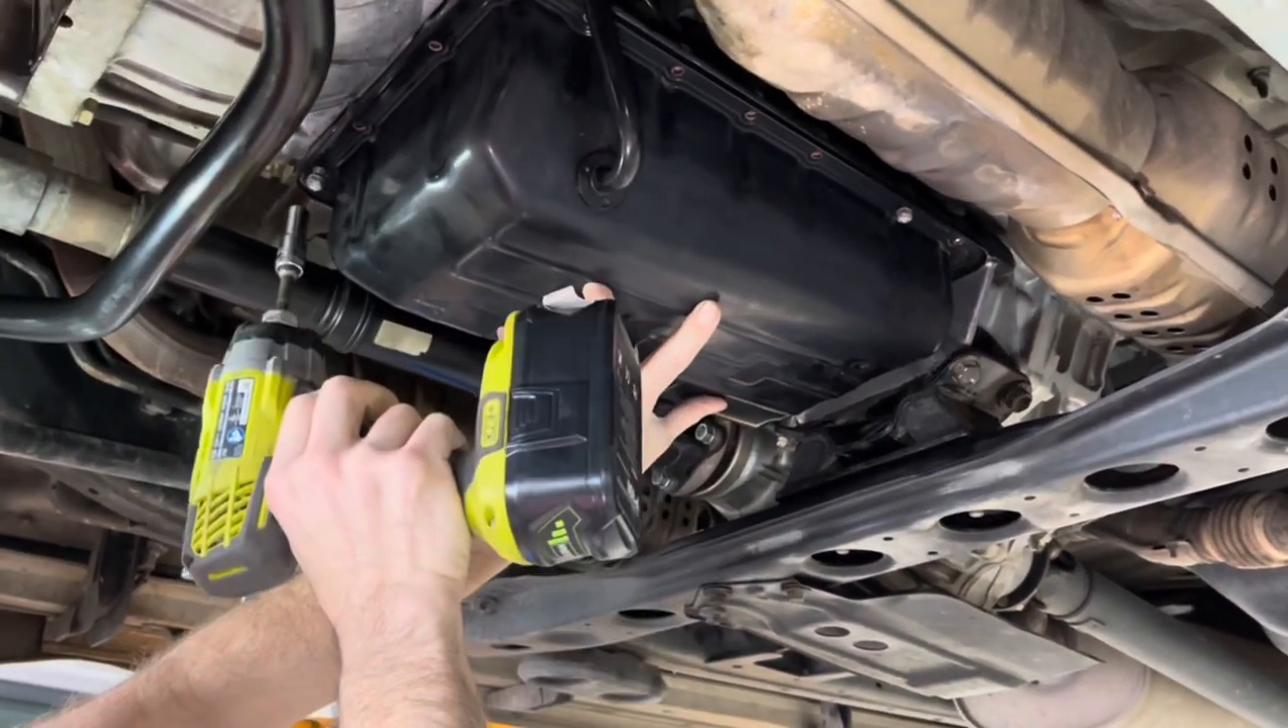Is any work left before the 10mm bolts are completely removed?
Yes.